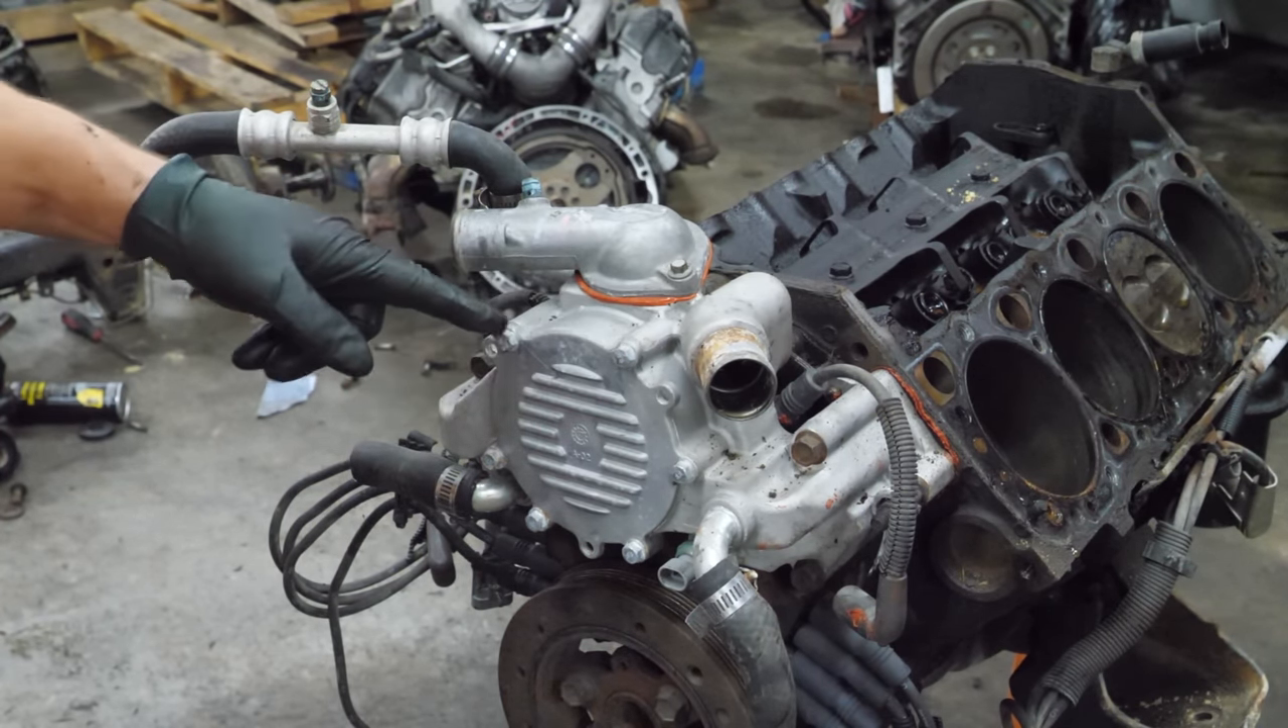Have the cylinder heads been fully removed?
Yes.